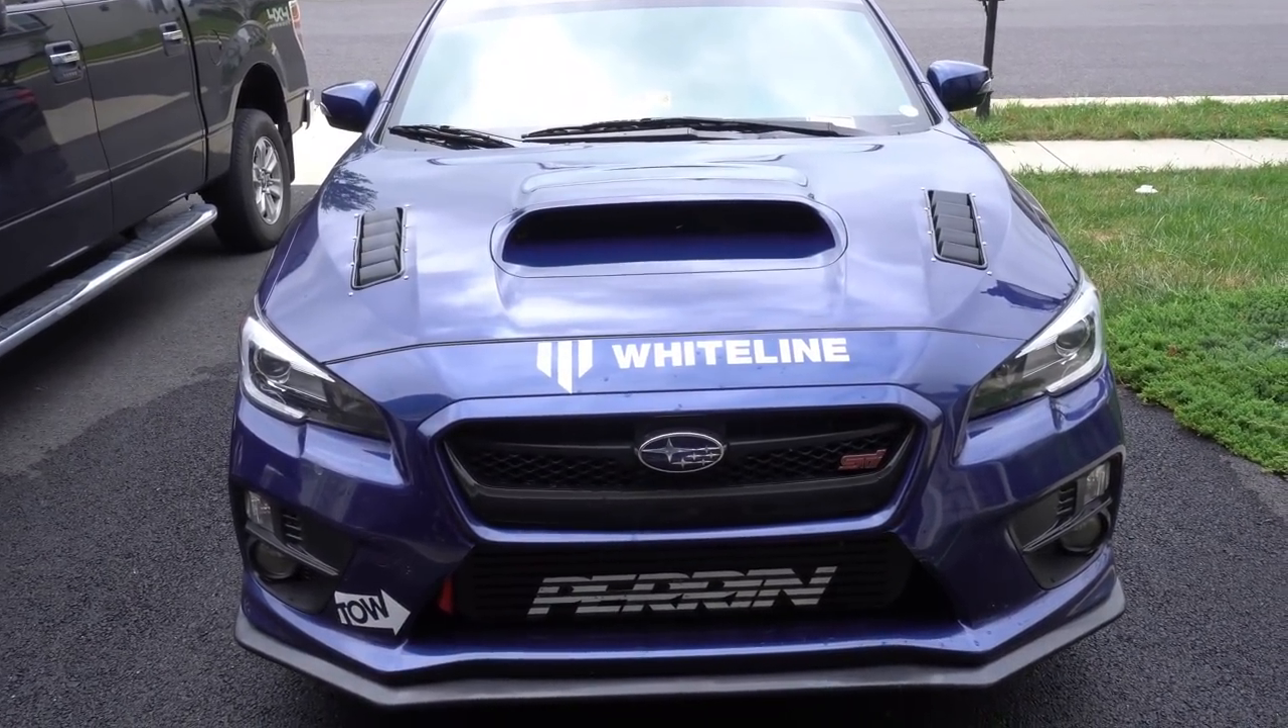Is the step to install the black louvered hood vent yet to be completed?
No.